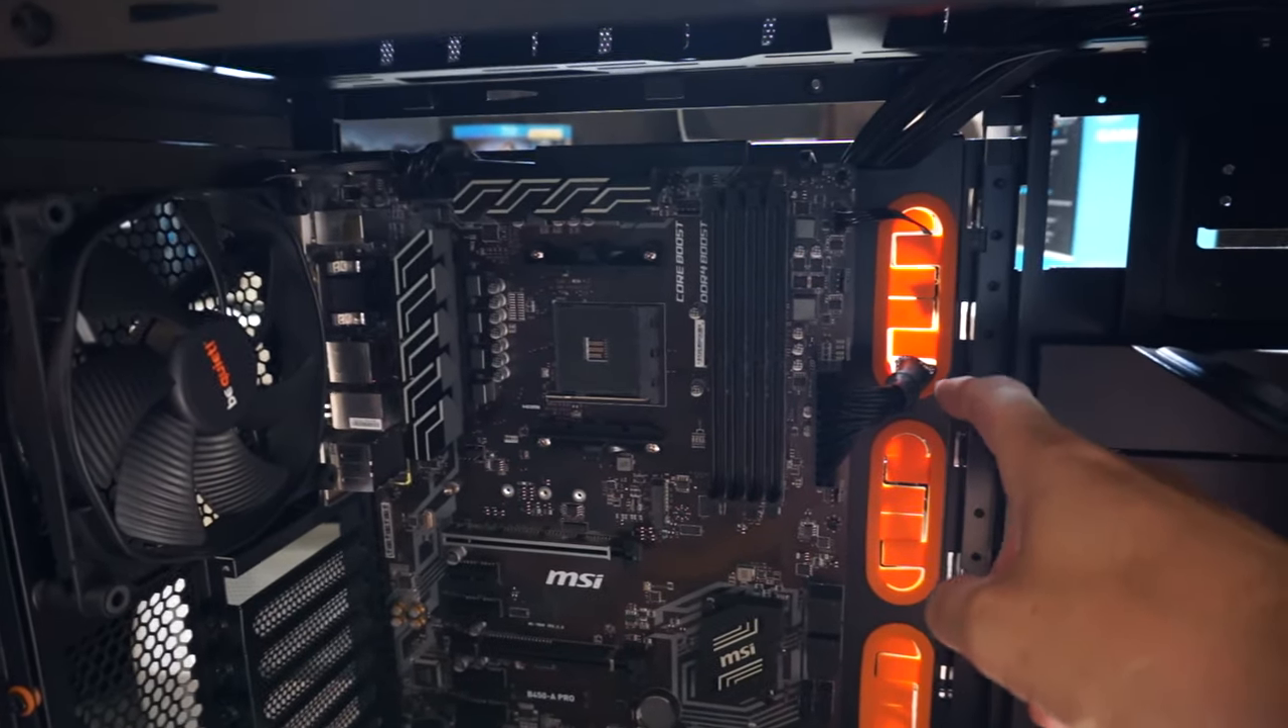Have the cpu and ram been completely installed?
No.